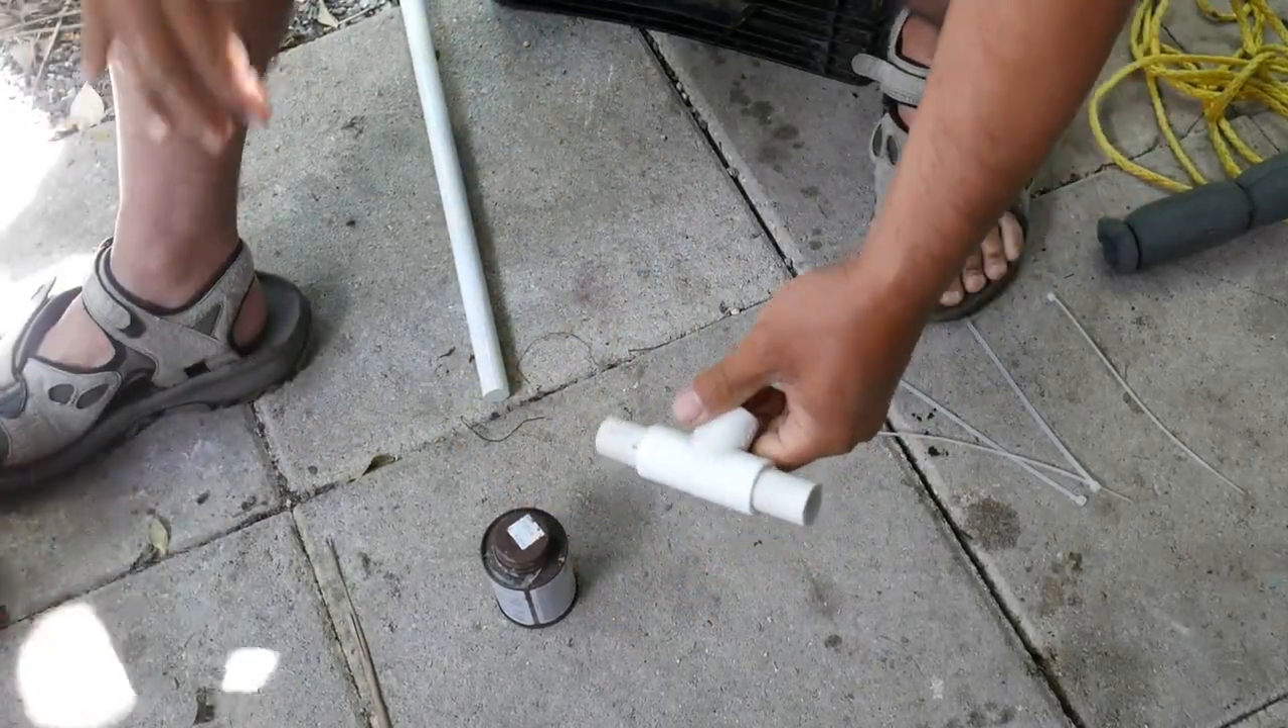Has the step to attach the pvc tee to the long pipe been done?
No.